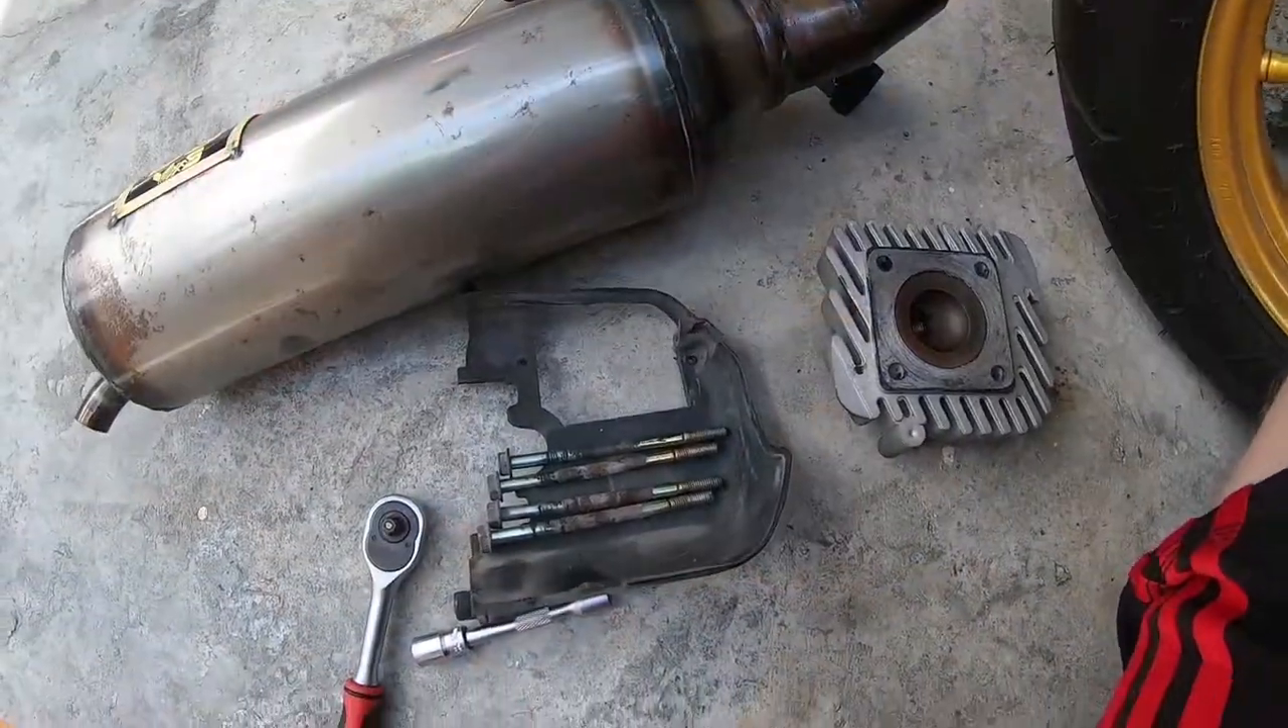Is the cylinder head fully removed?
Yes.